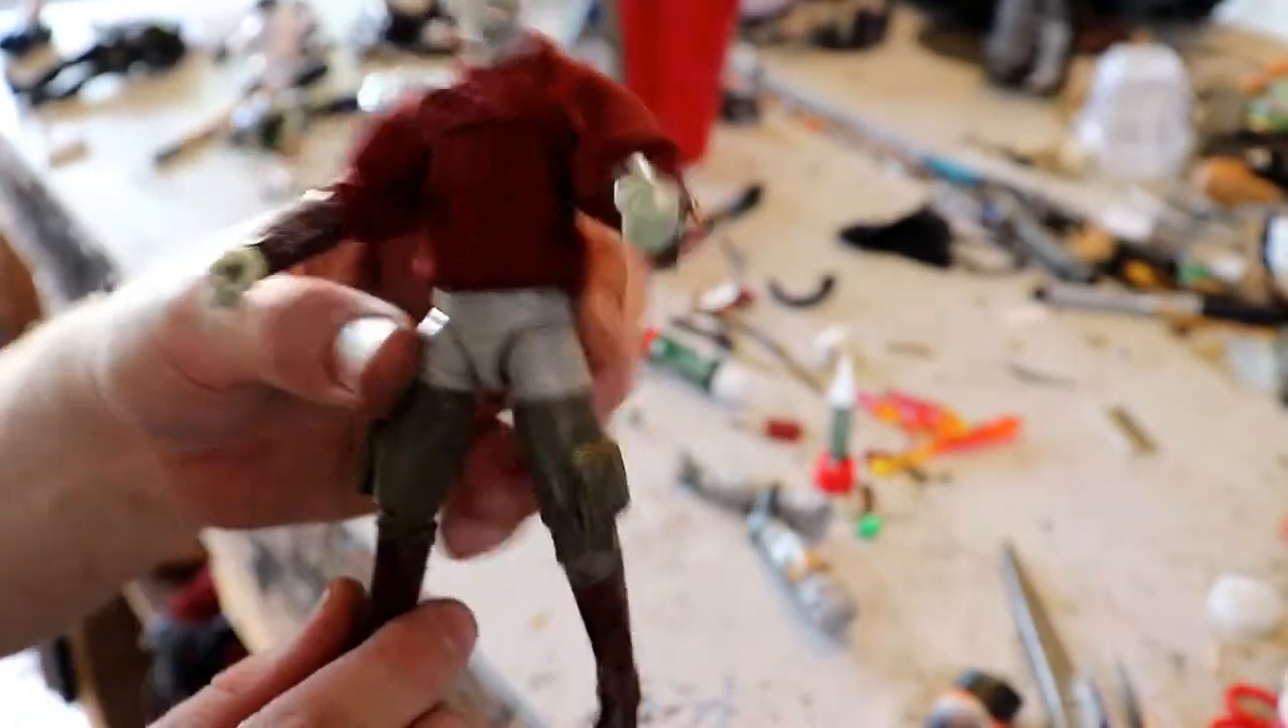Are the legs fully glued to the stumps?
Yes.